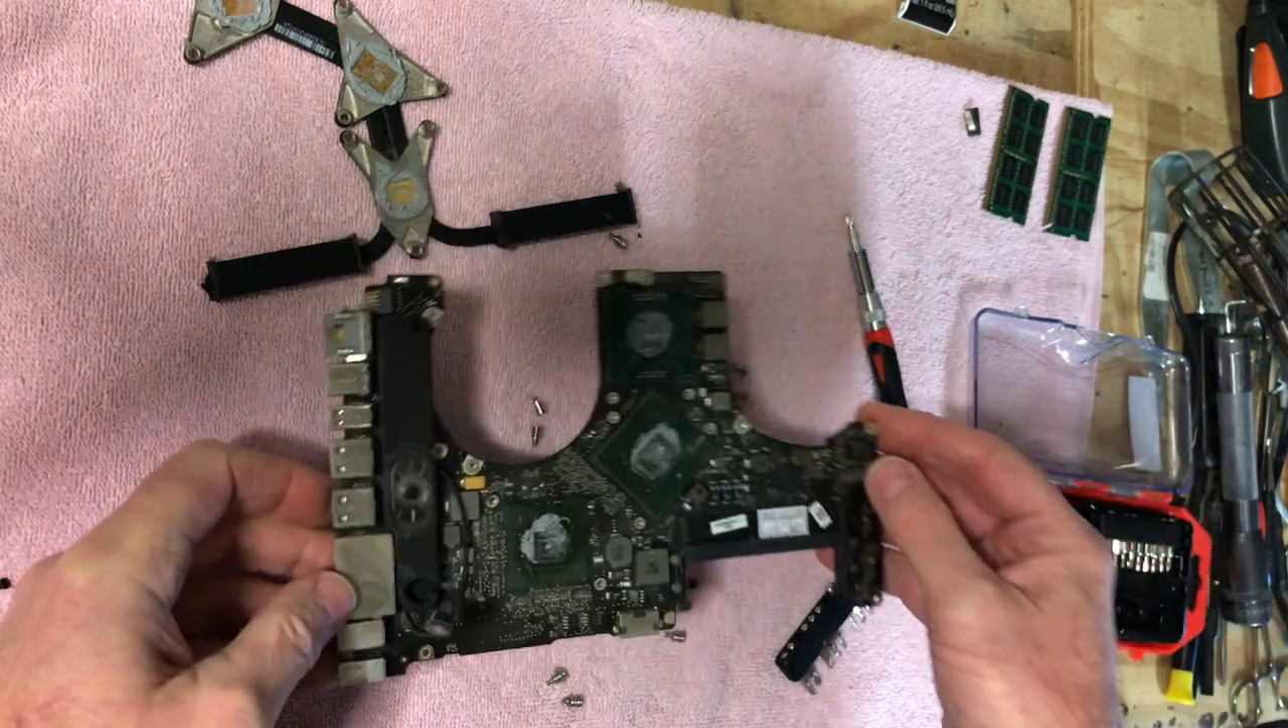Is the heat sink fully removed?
Yes.